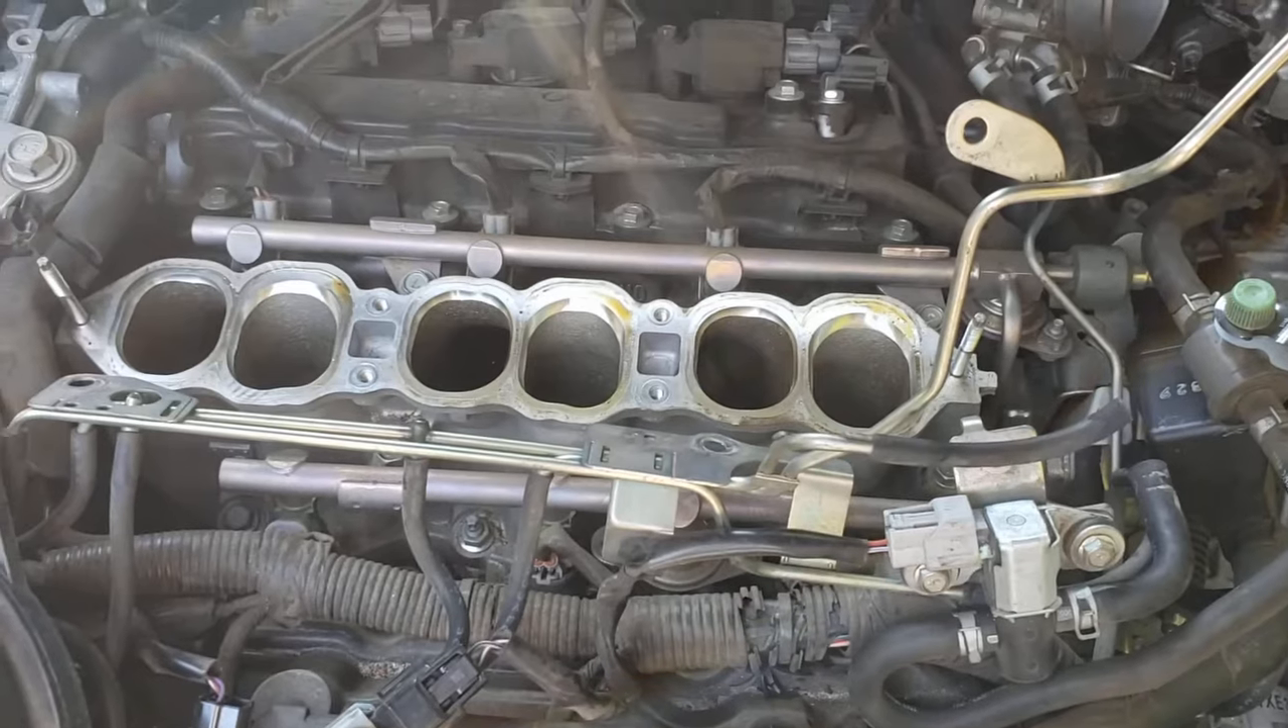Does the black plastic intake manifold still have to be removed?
No.